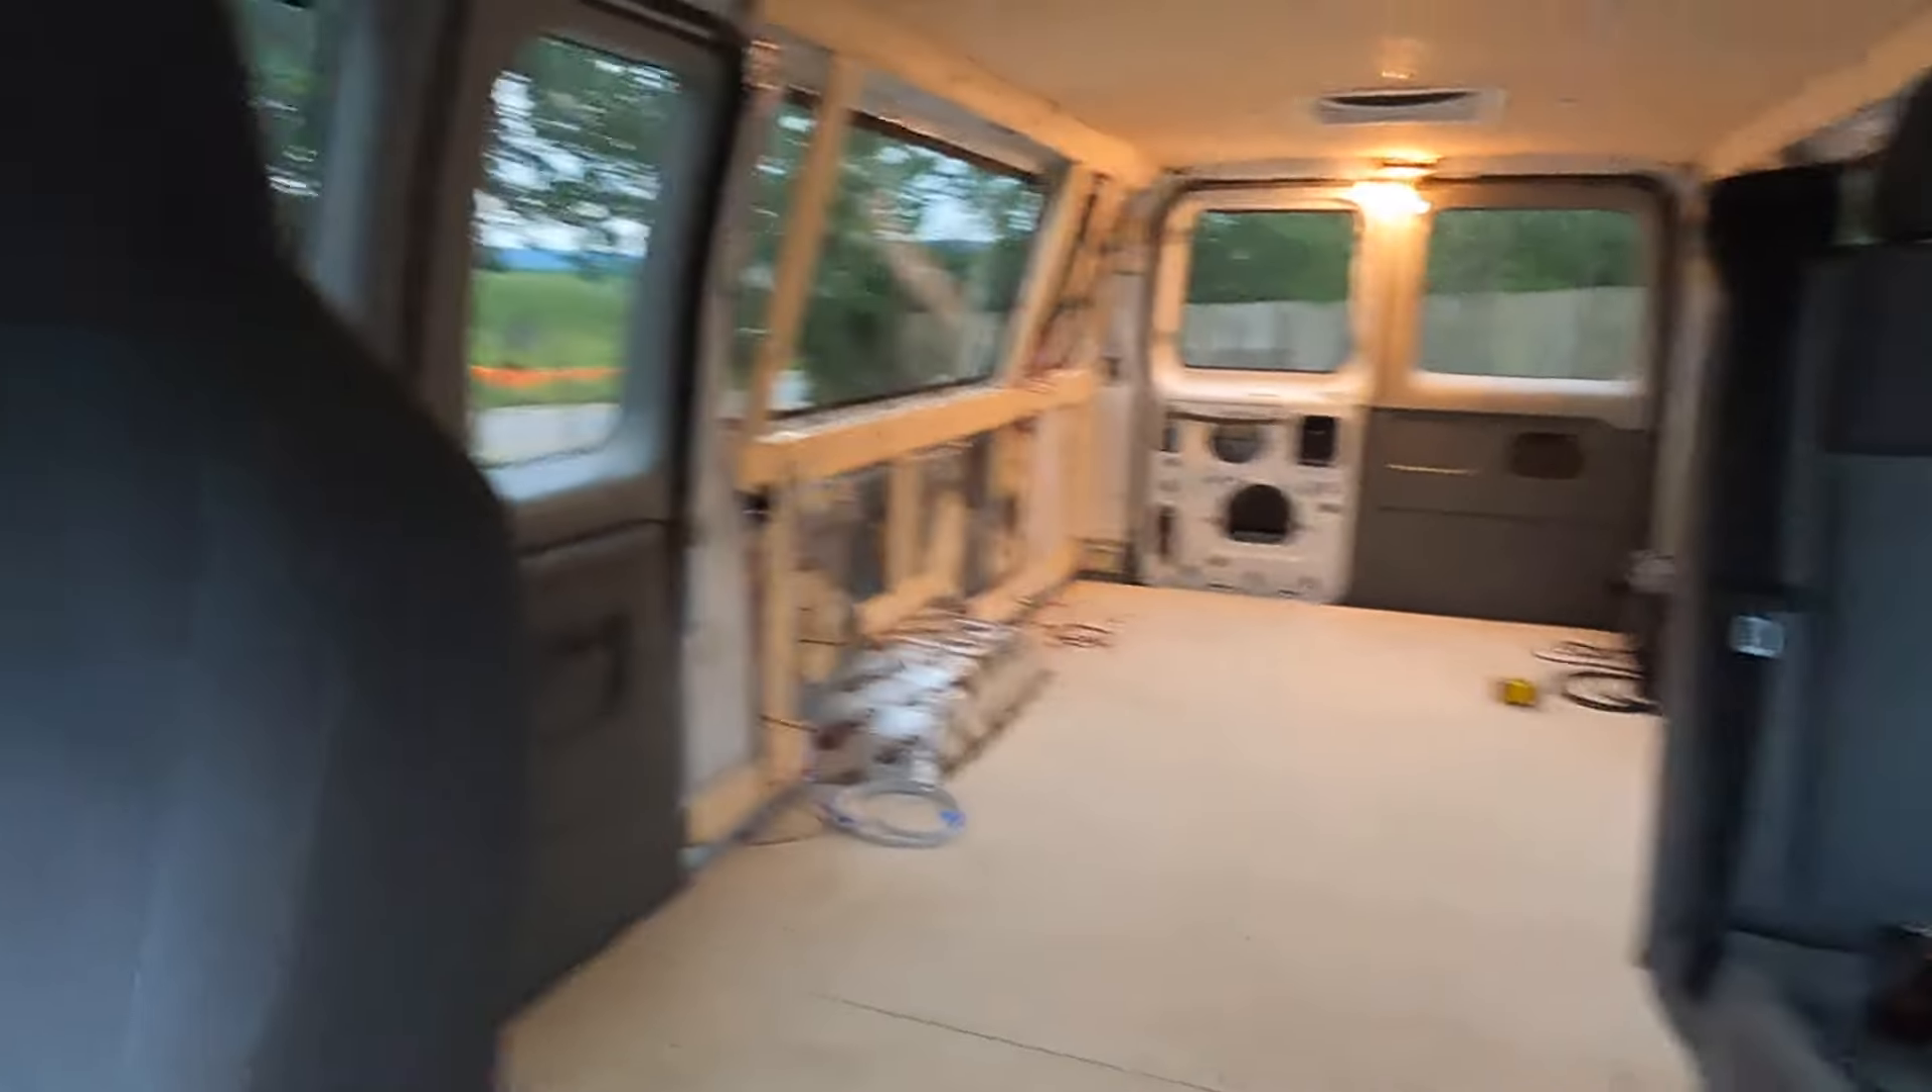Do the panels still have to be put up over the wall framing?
Yes.